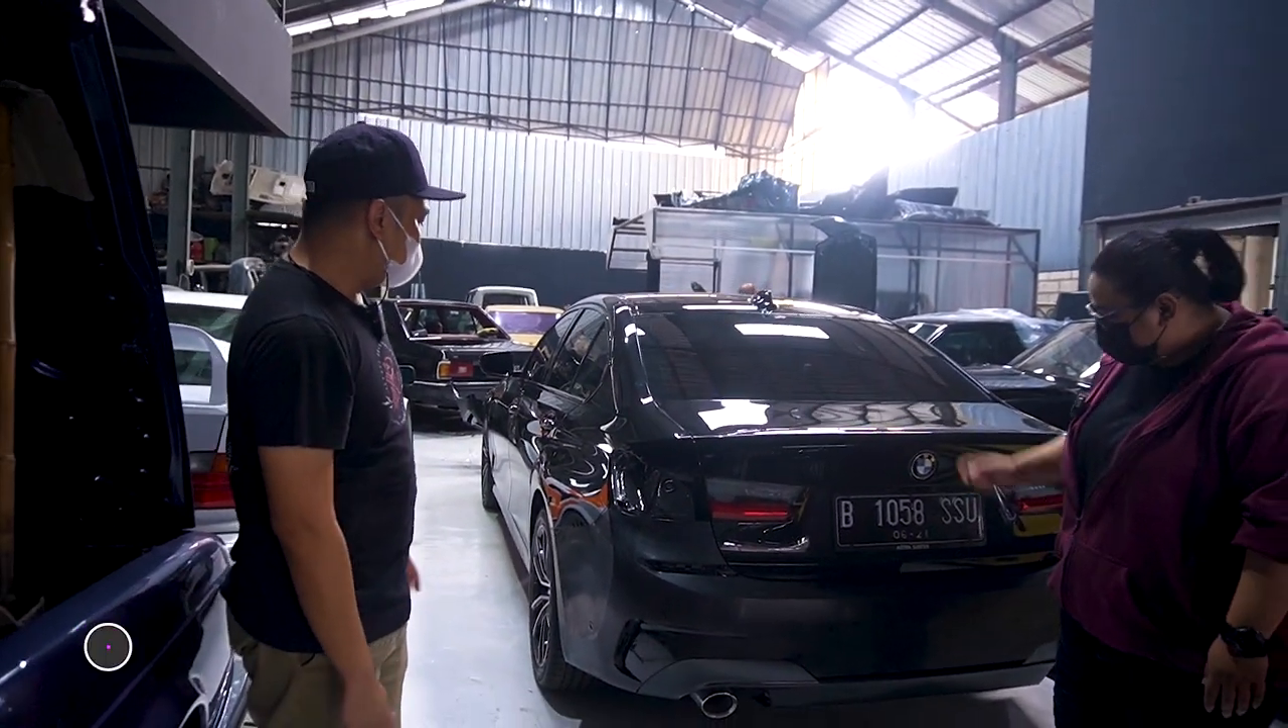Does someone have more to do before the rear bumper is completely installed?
No.